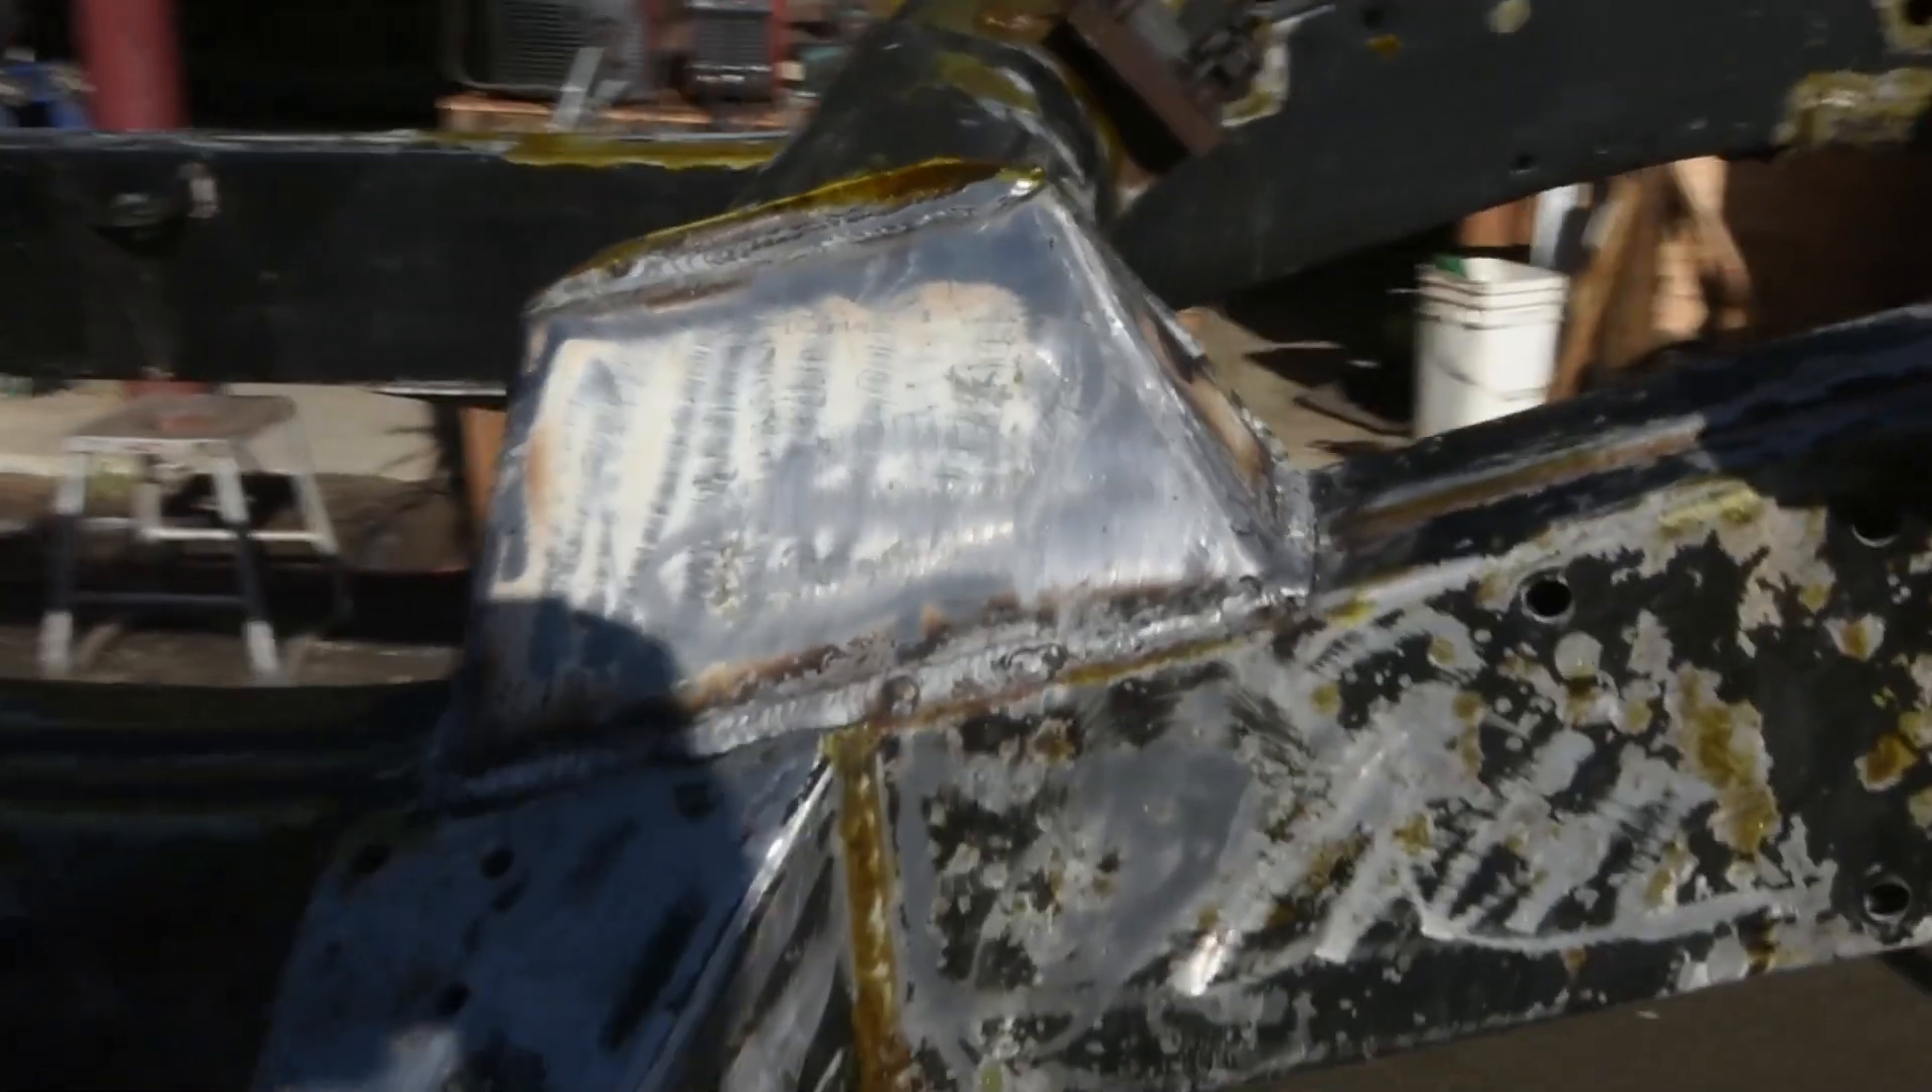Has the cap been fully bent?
Yes.